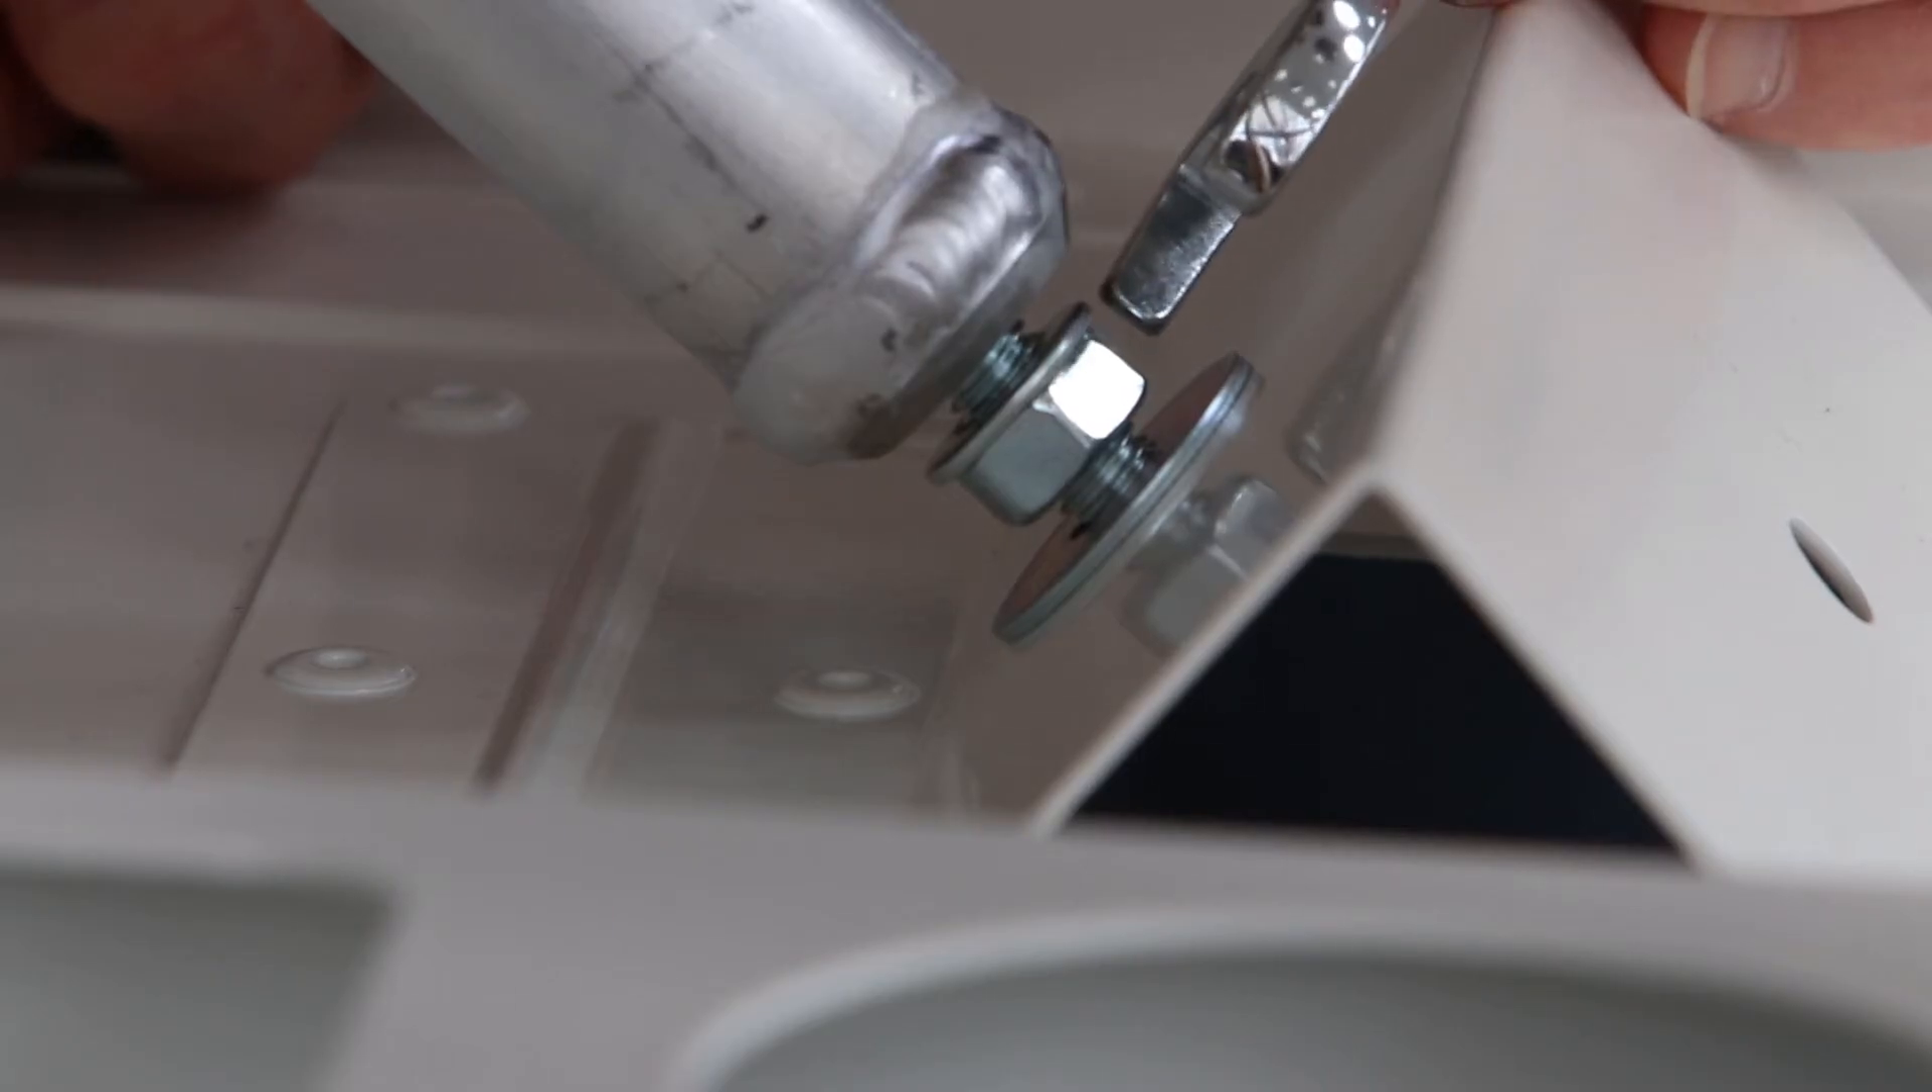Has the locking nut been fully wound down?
No.